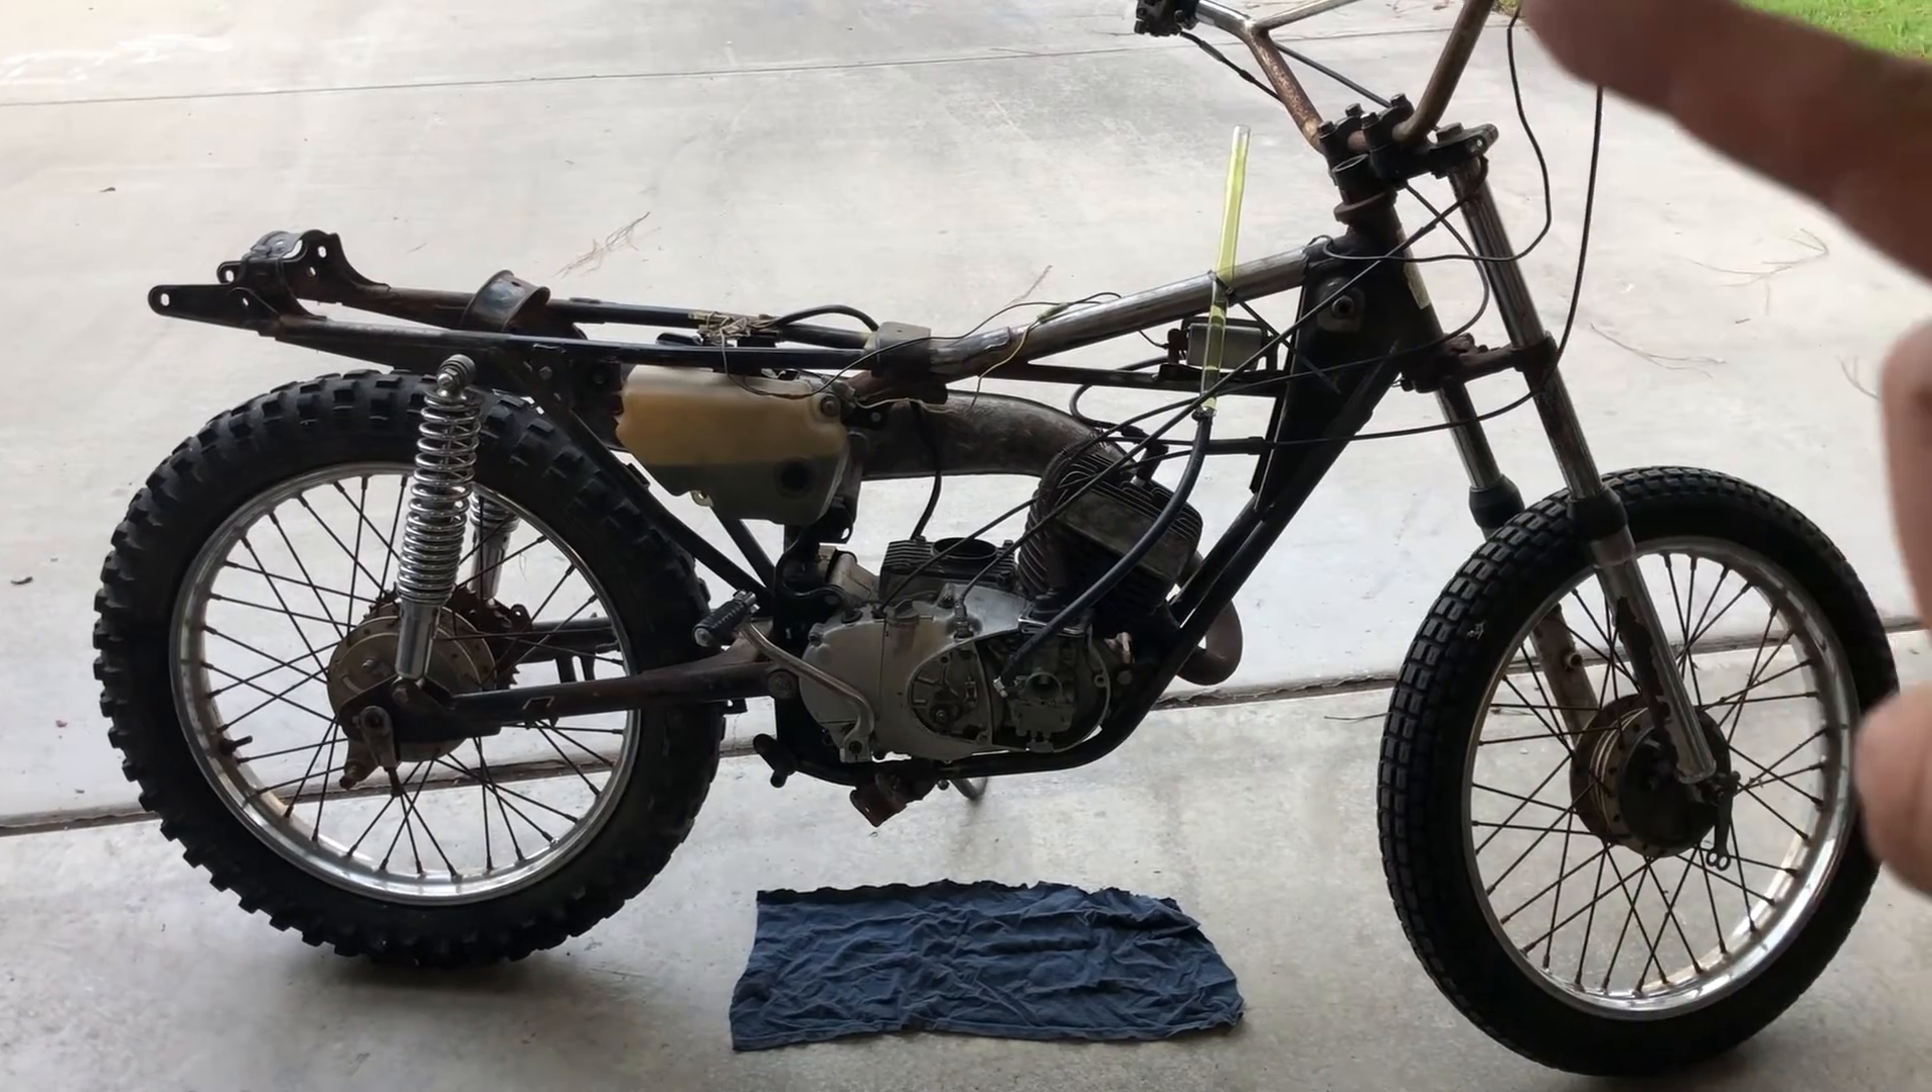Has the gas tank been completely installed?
No.